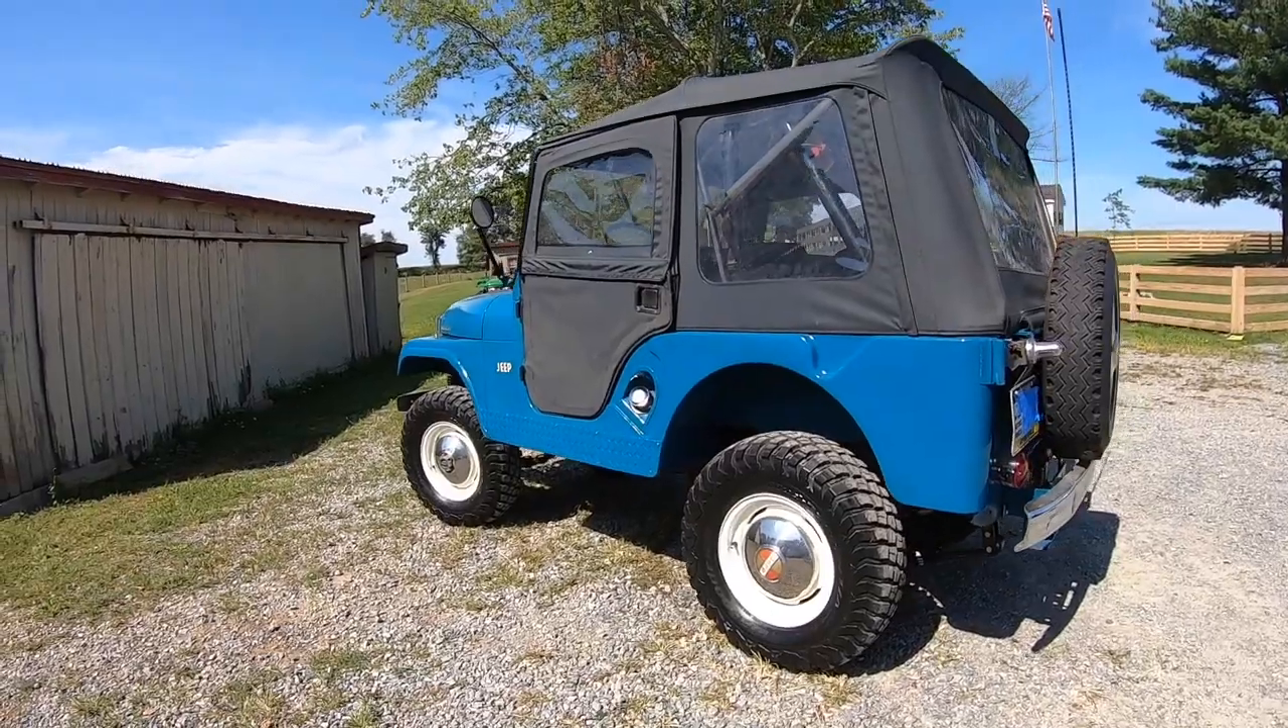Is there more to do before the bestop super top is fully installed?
No.